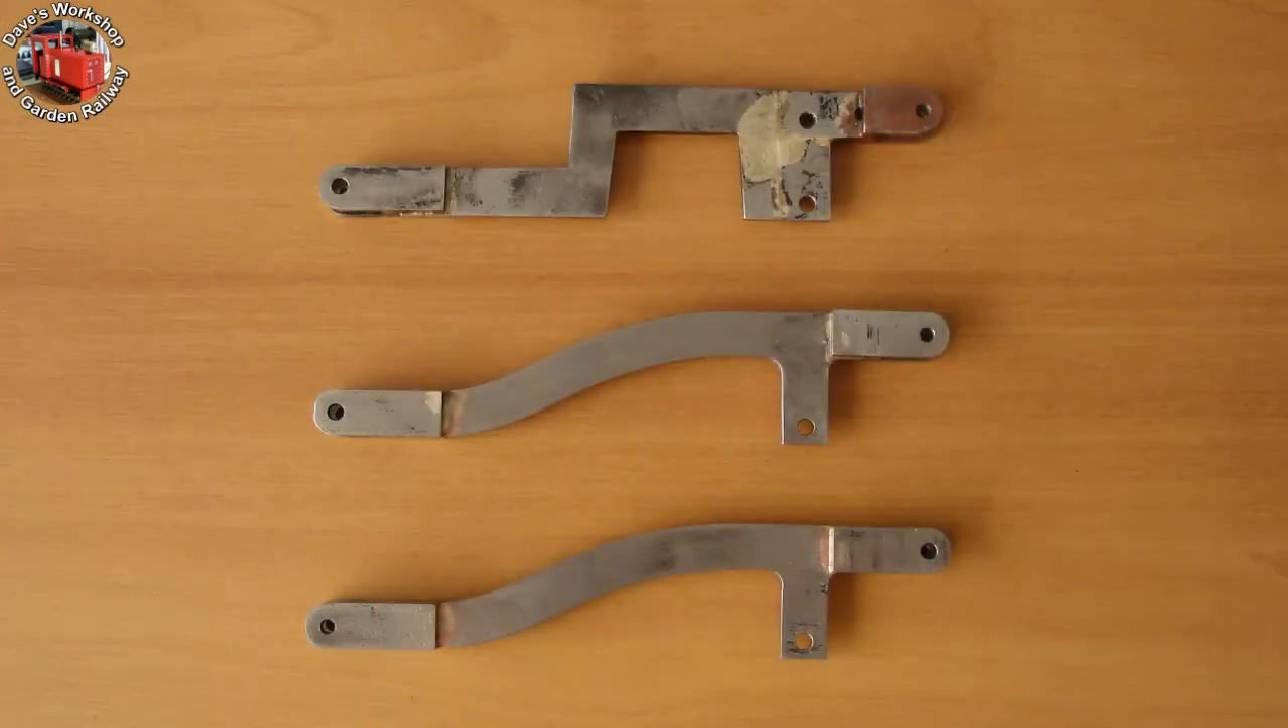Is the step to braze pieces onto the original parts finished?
Yes.